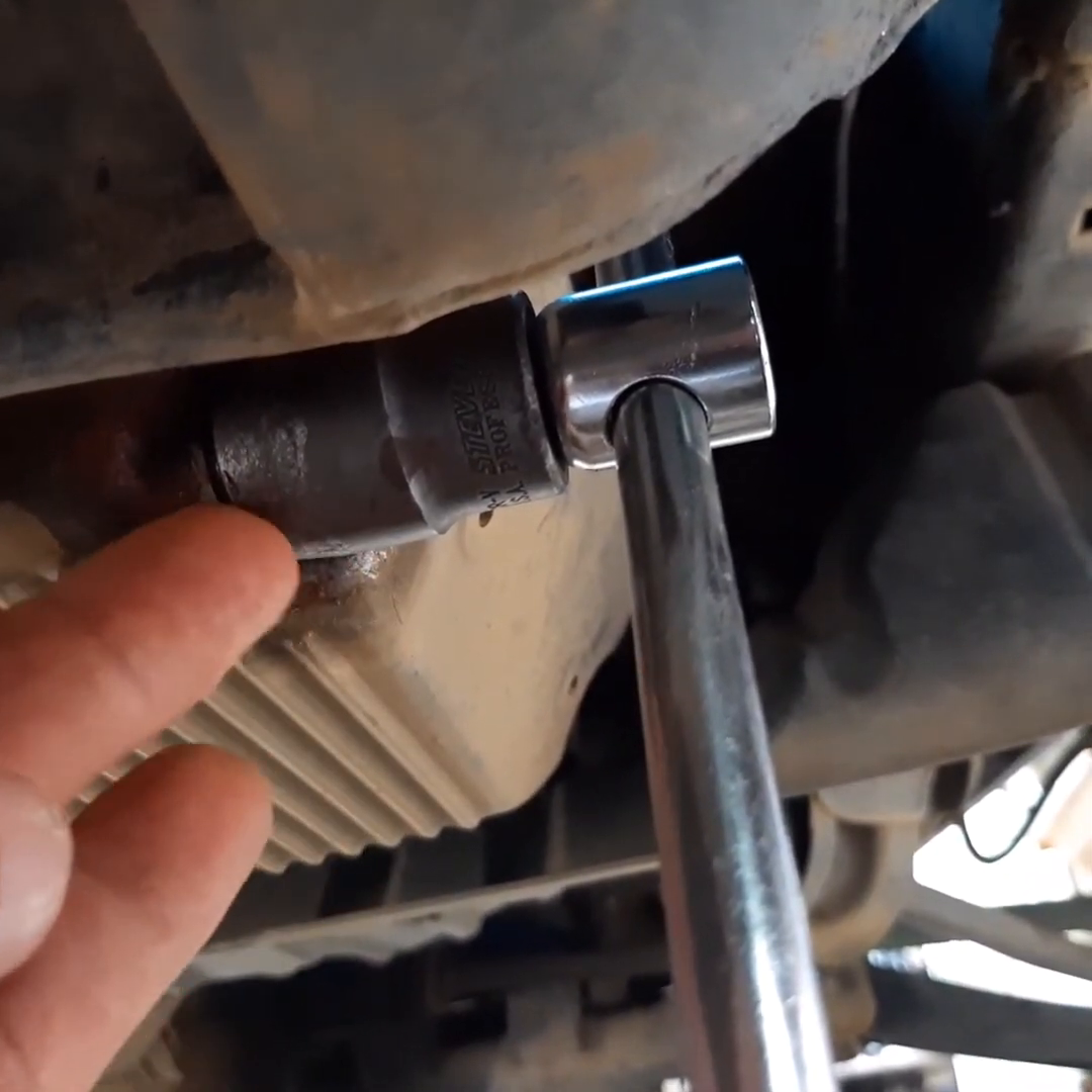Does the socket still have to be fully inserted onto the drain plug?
No.